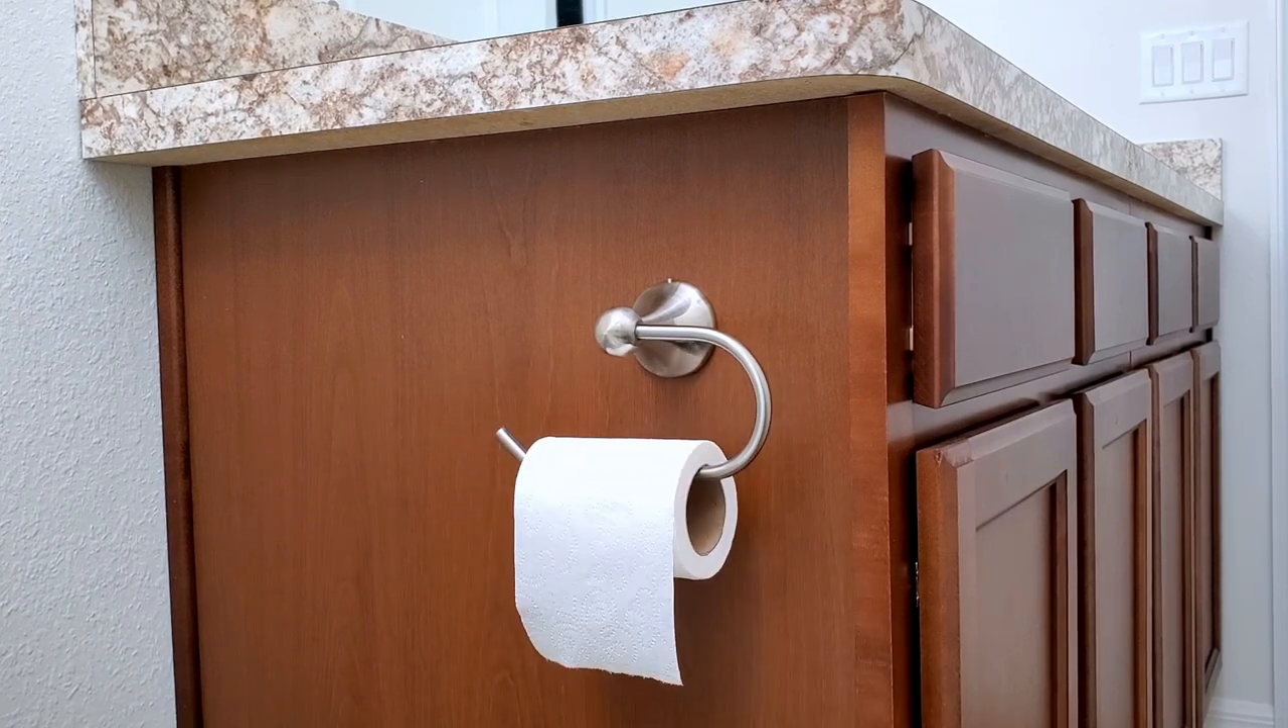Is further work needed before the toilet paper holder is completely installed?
No.